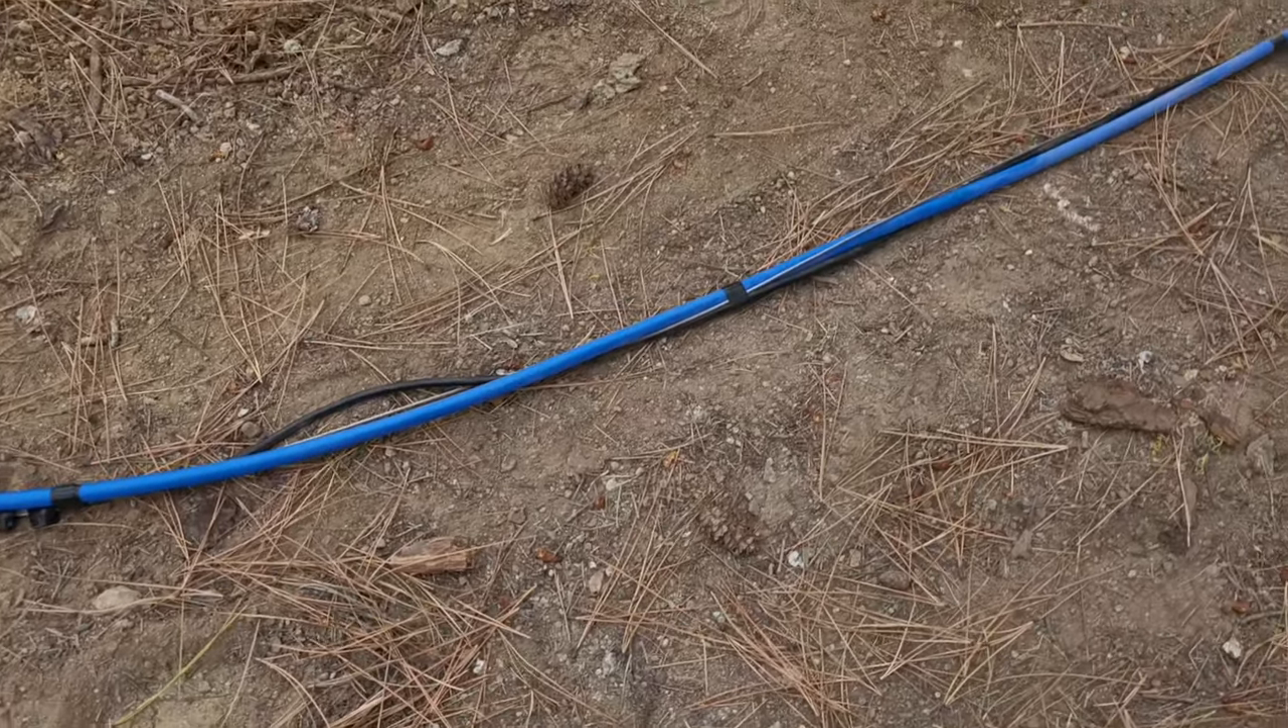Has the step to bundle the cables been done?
Yes.